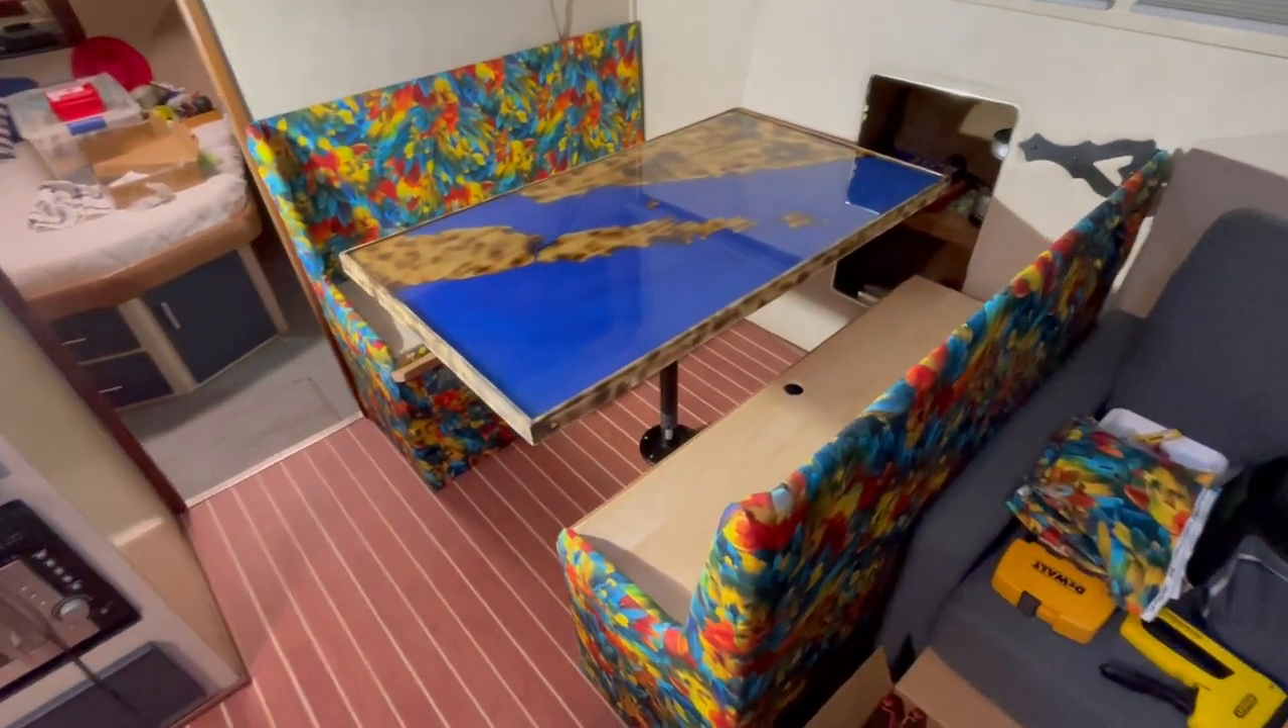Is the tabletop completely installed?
Yes.